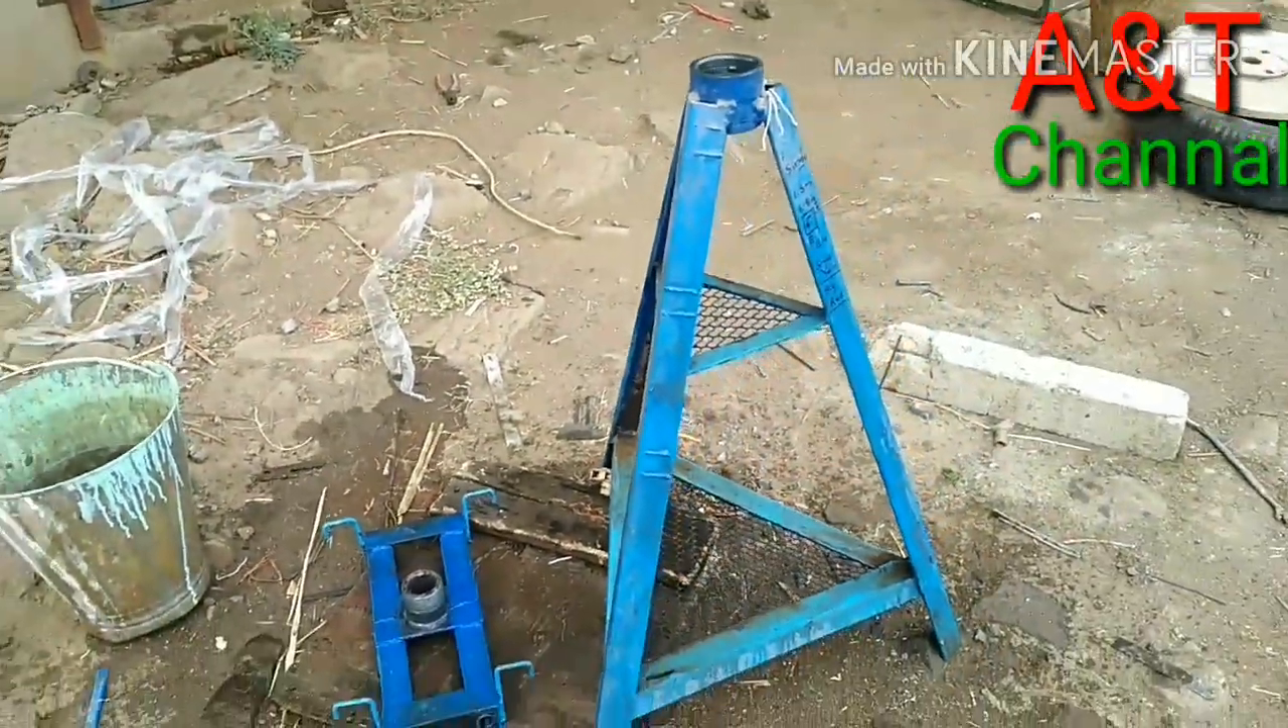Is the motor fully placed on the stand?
No.